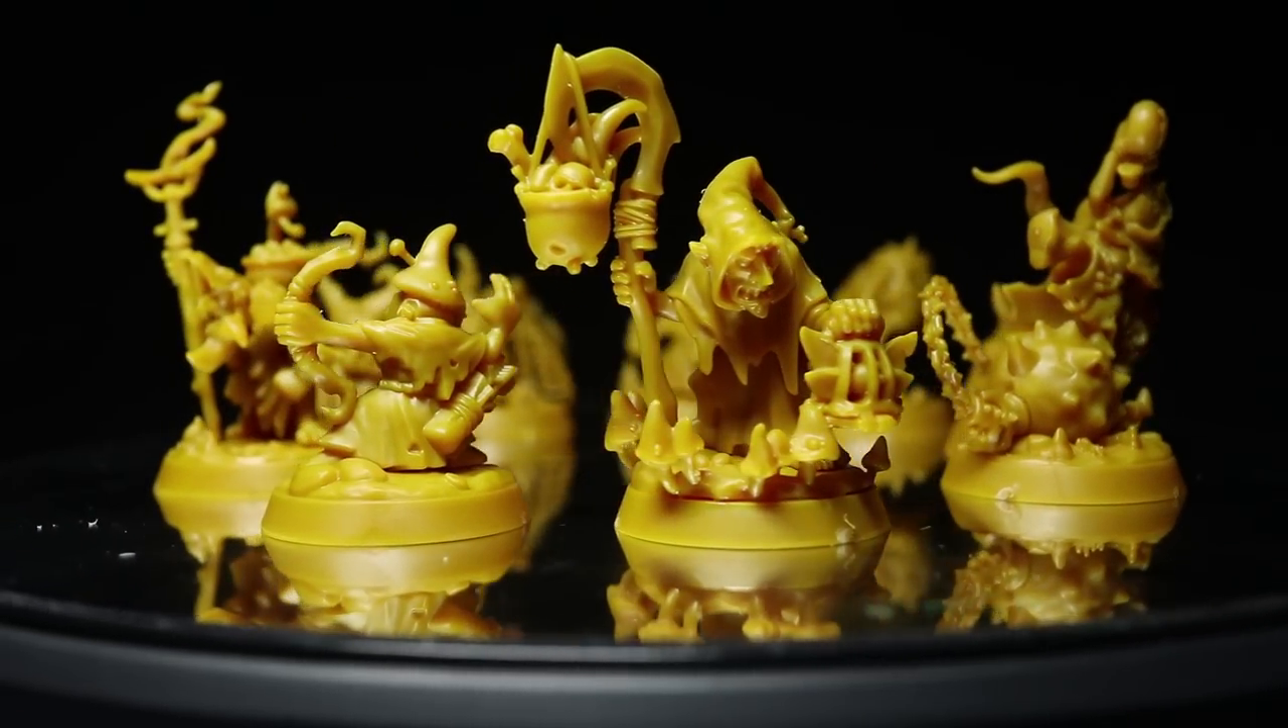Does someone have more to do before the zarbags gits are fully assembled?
No.